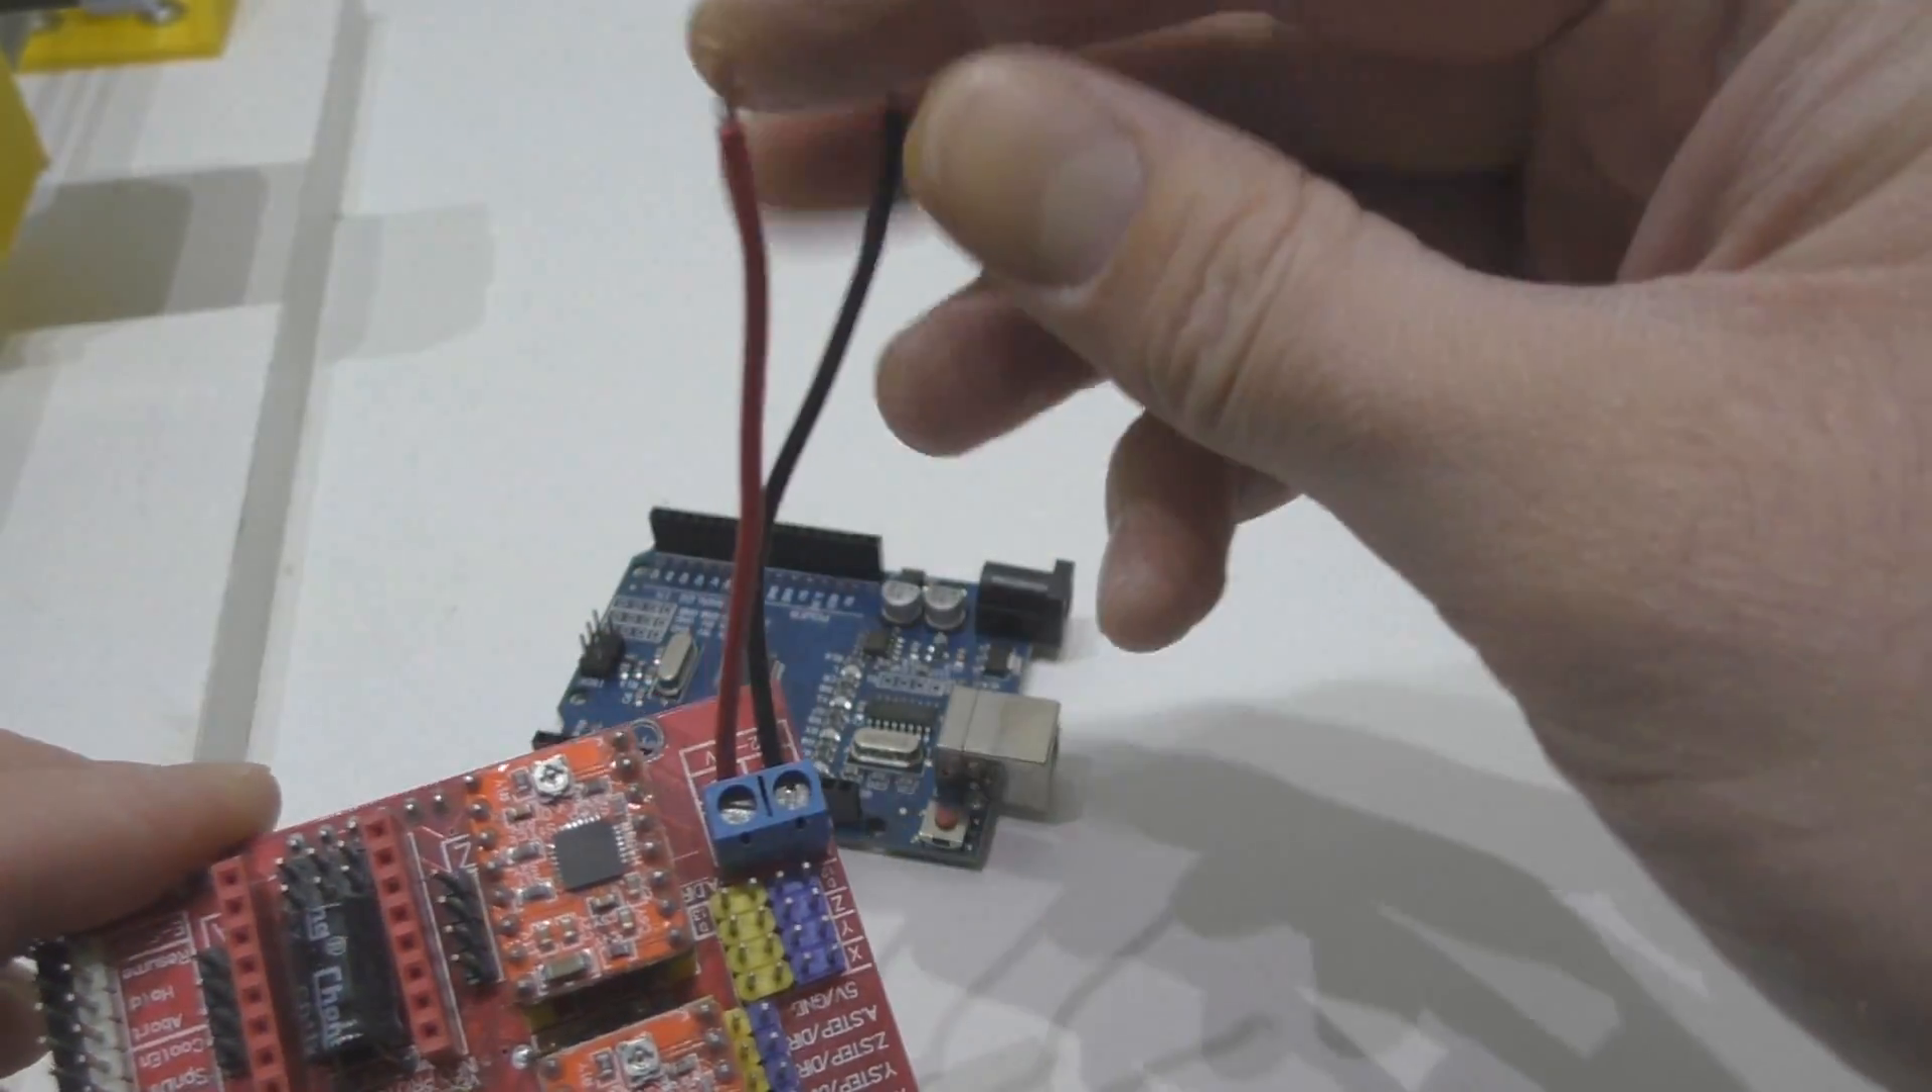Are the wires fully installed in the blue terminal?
Yes.